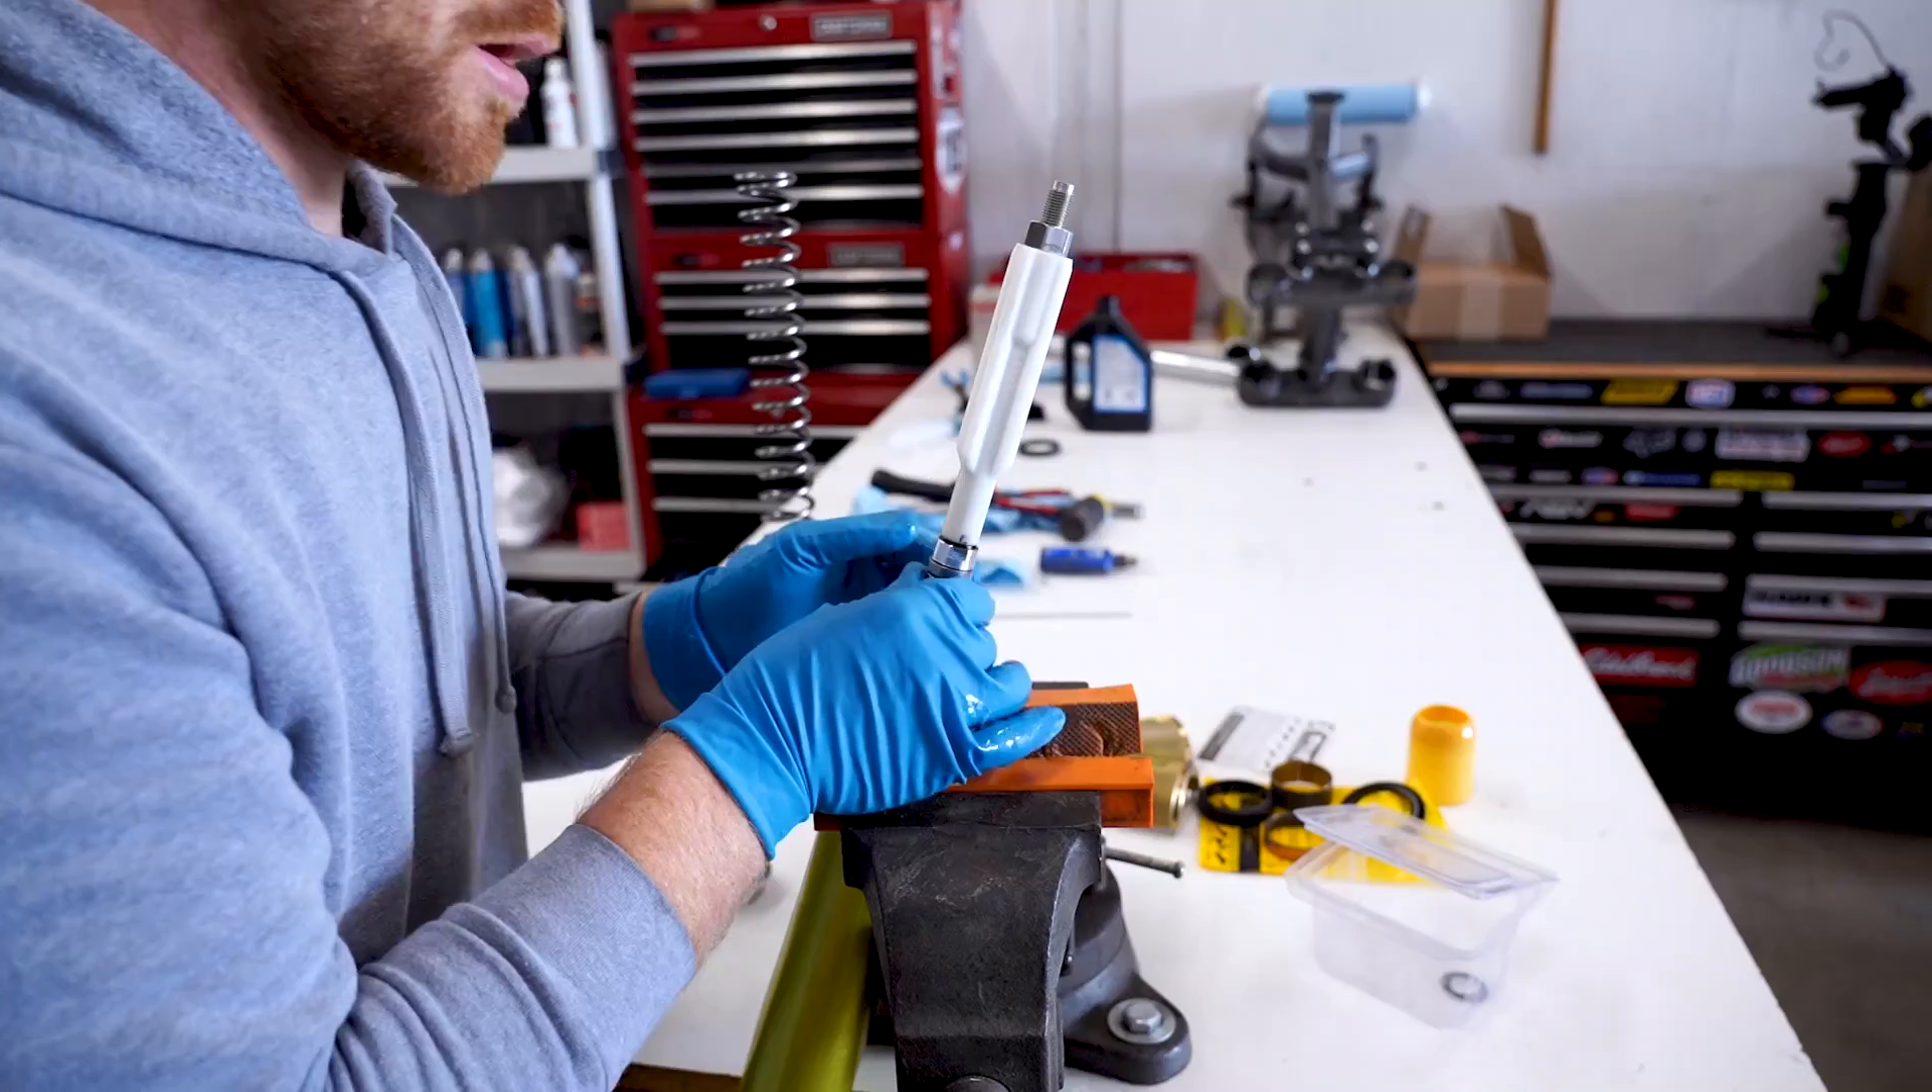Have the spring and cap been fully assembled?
No.